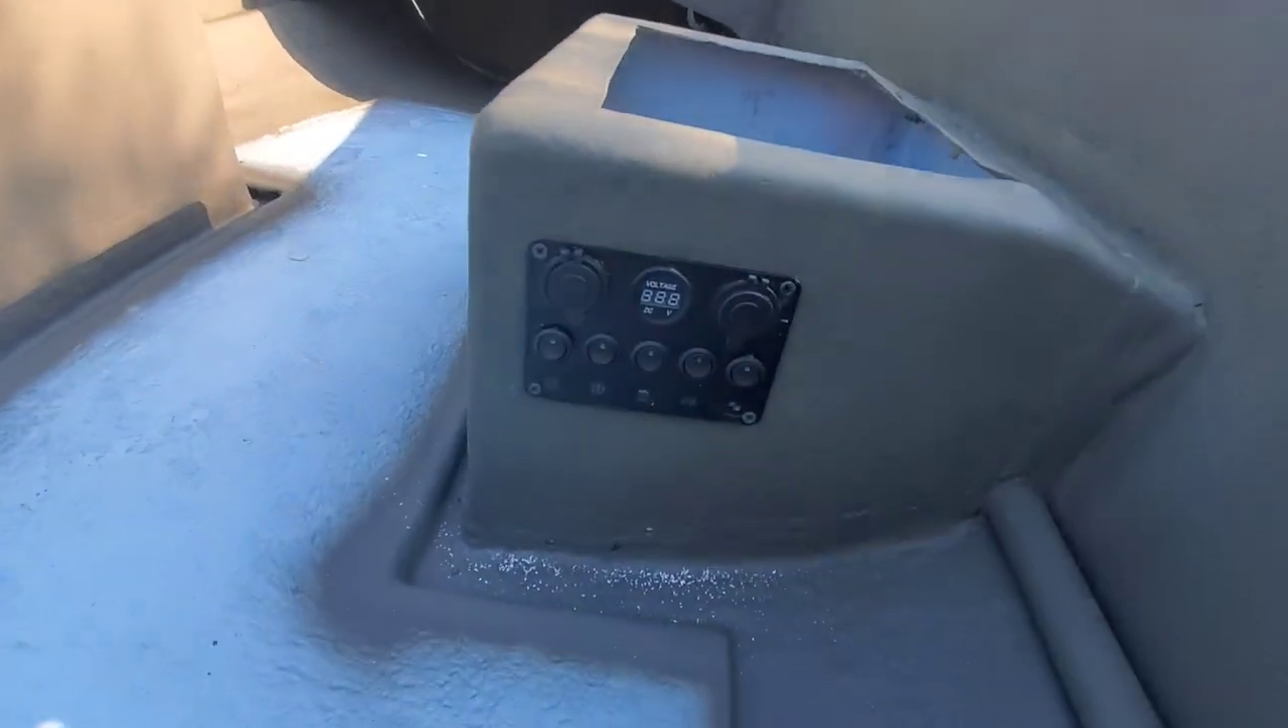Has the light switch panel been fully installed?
Yes.